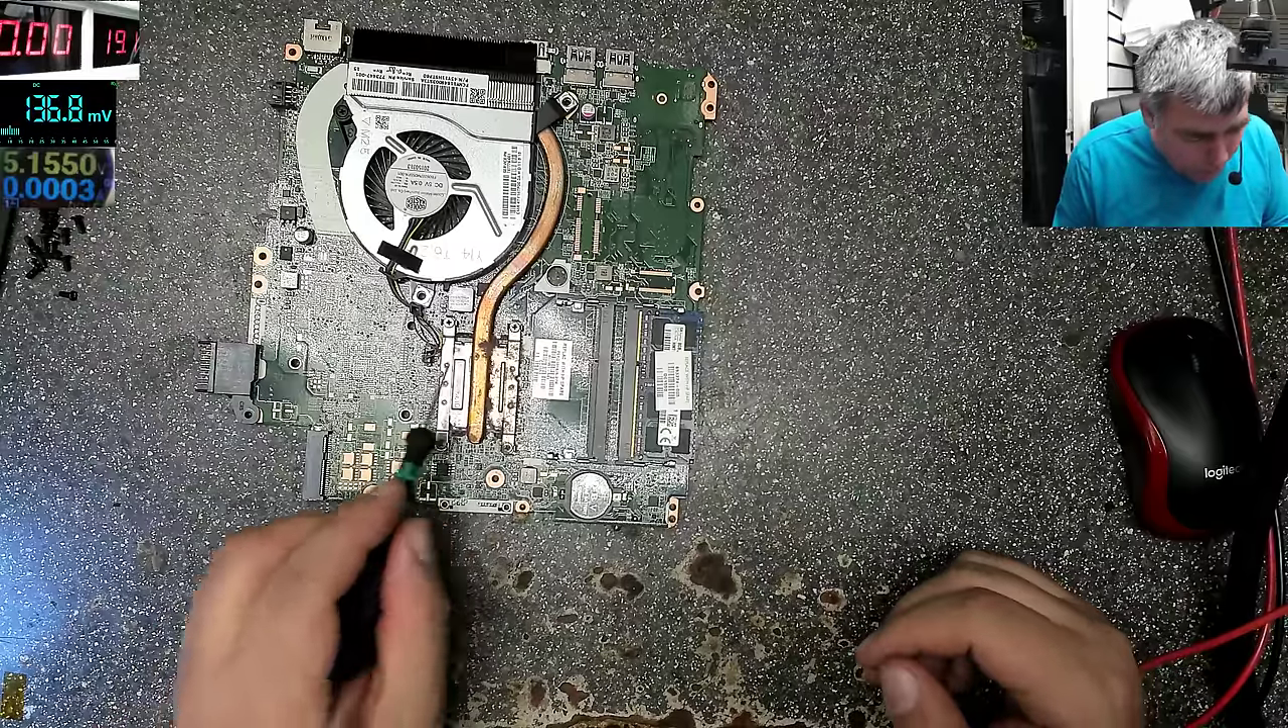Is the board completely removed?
Yes.